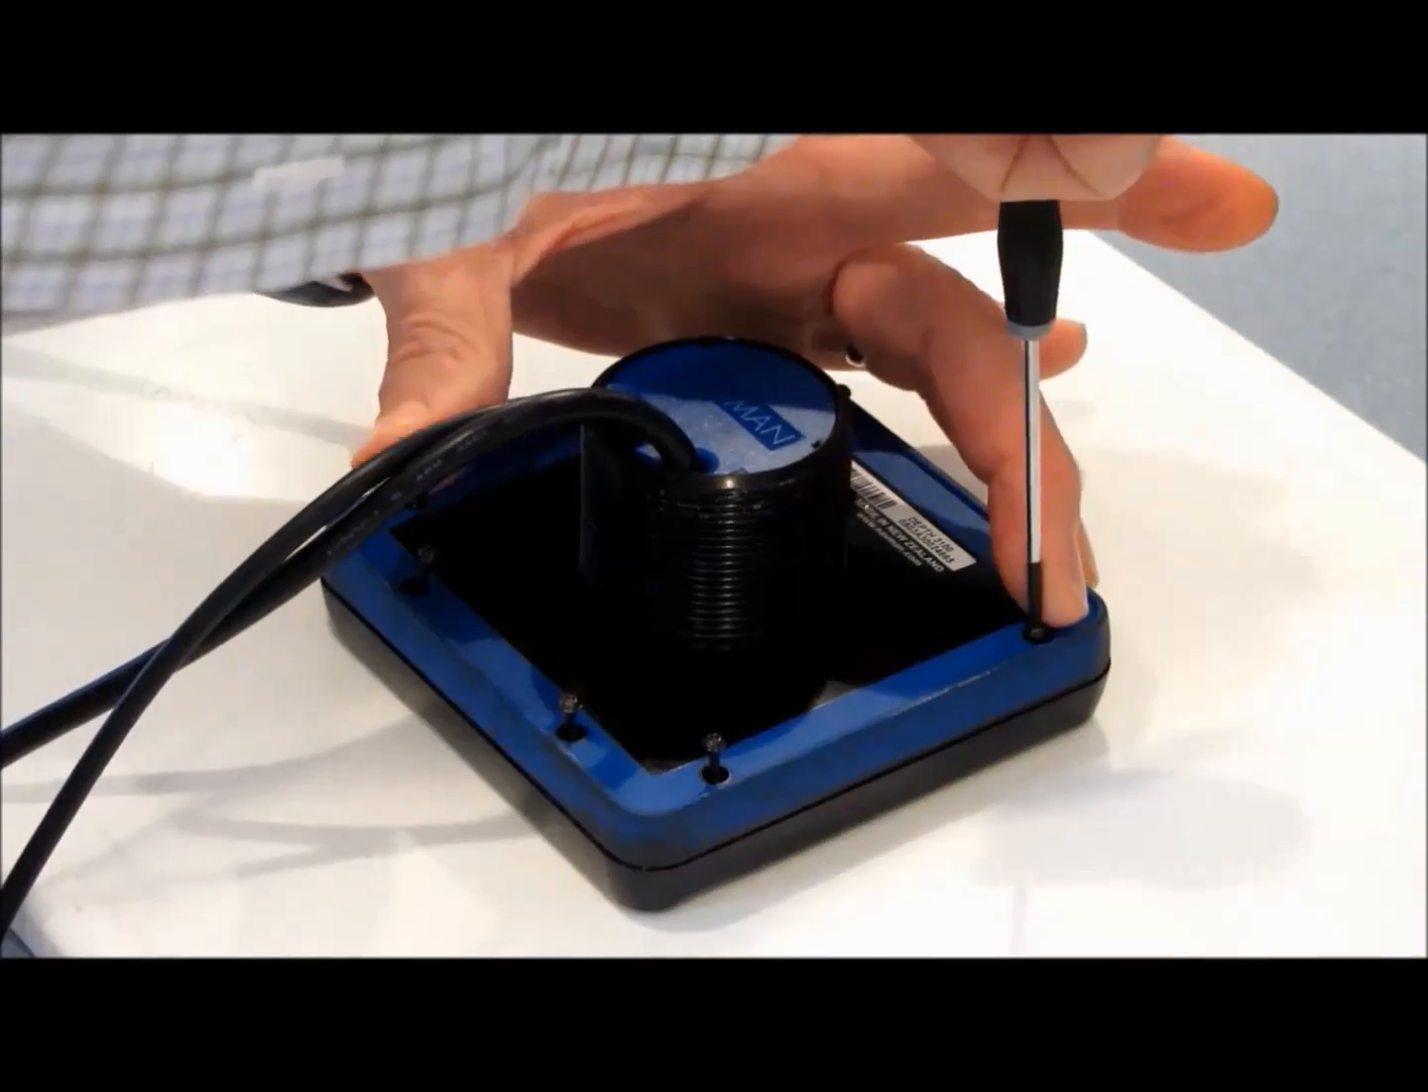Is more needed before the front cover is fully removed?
Yes.